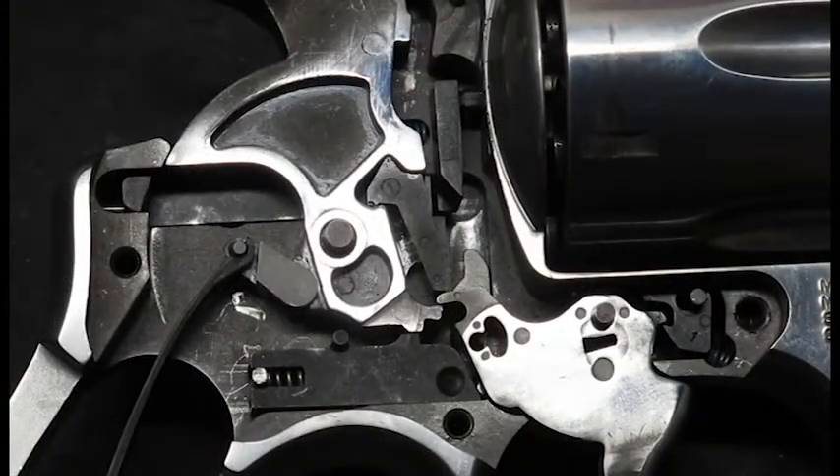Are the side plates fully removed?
Yes.